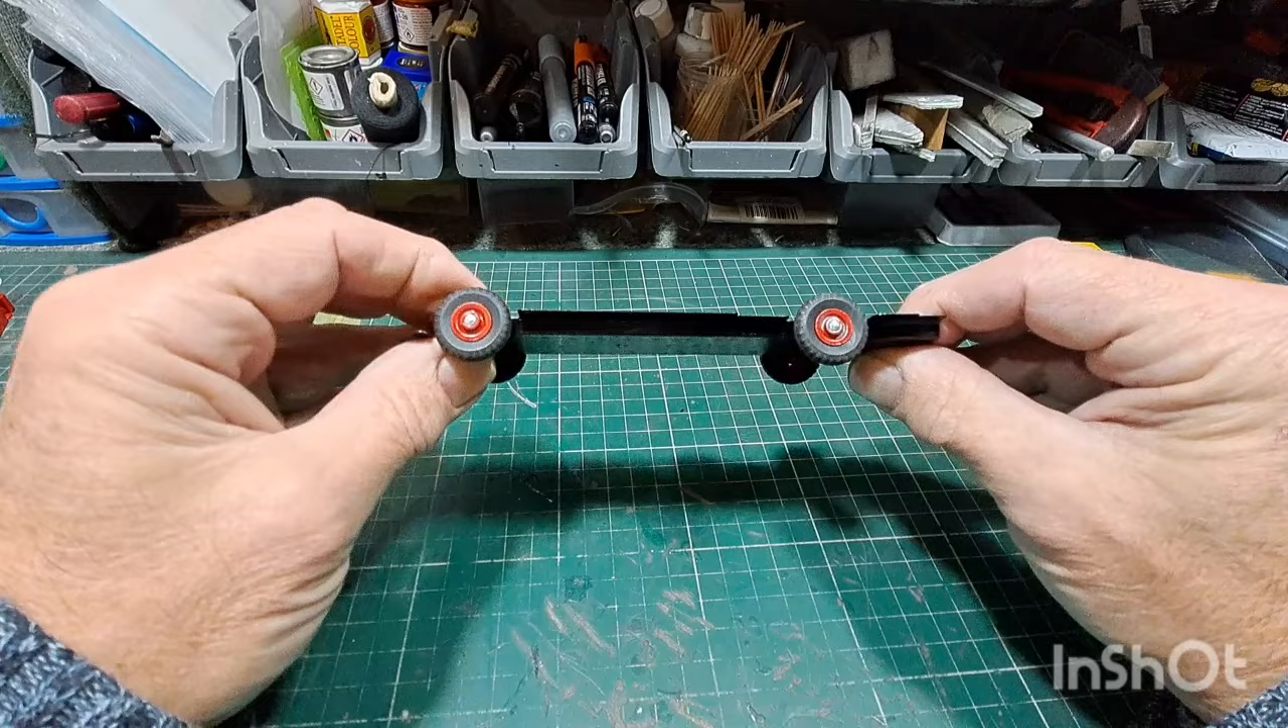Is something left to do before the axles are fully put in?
No.